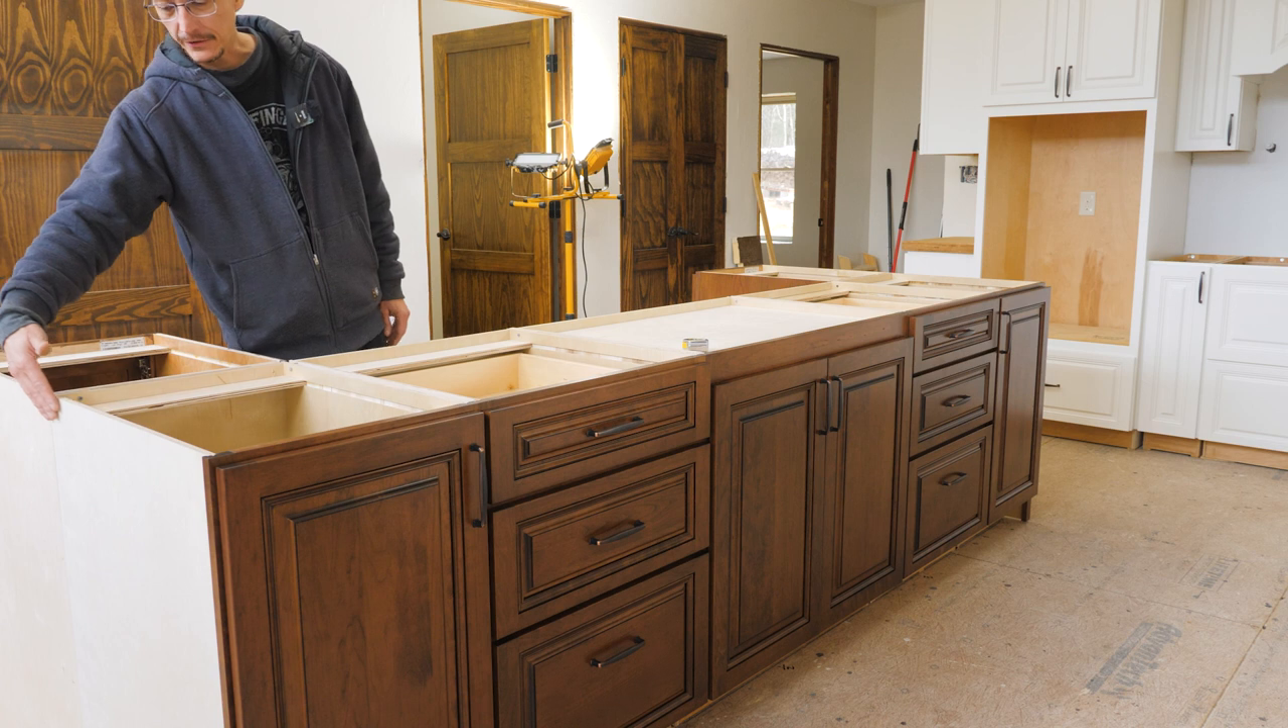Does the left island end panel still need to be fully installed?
Yes.